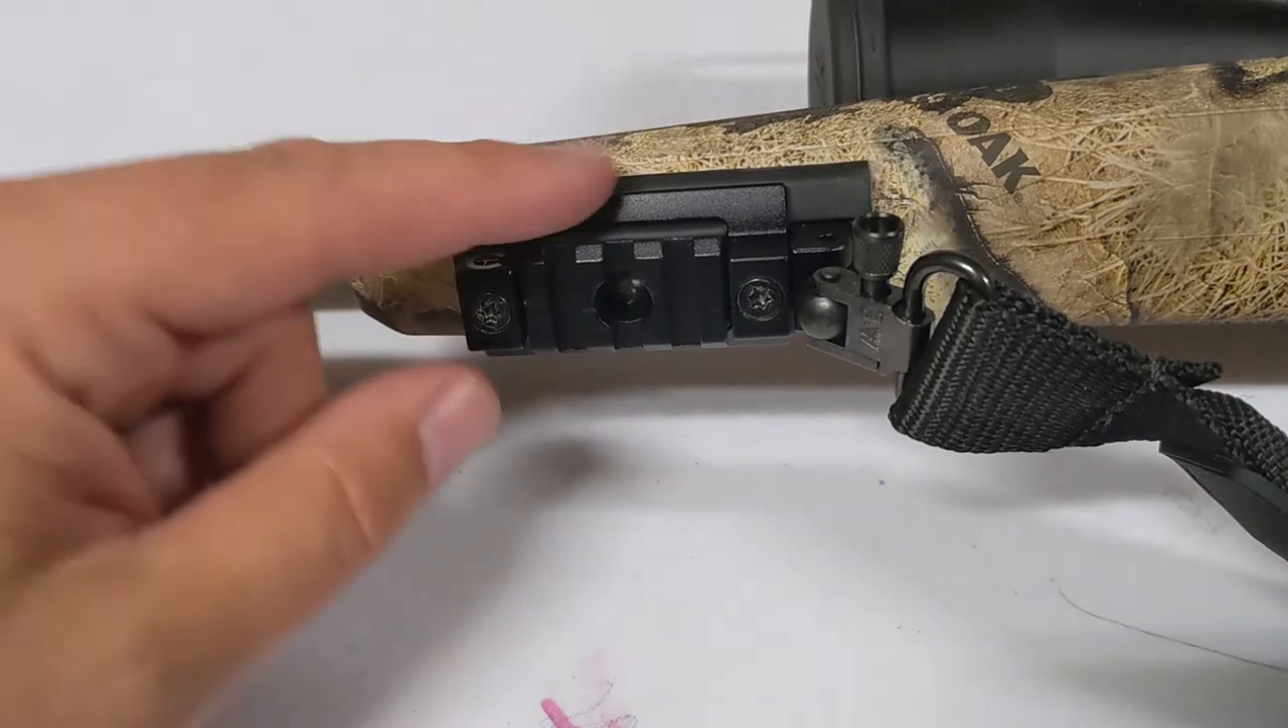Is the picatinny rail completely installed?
Yes.